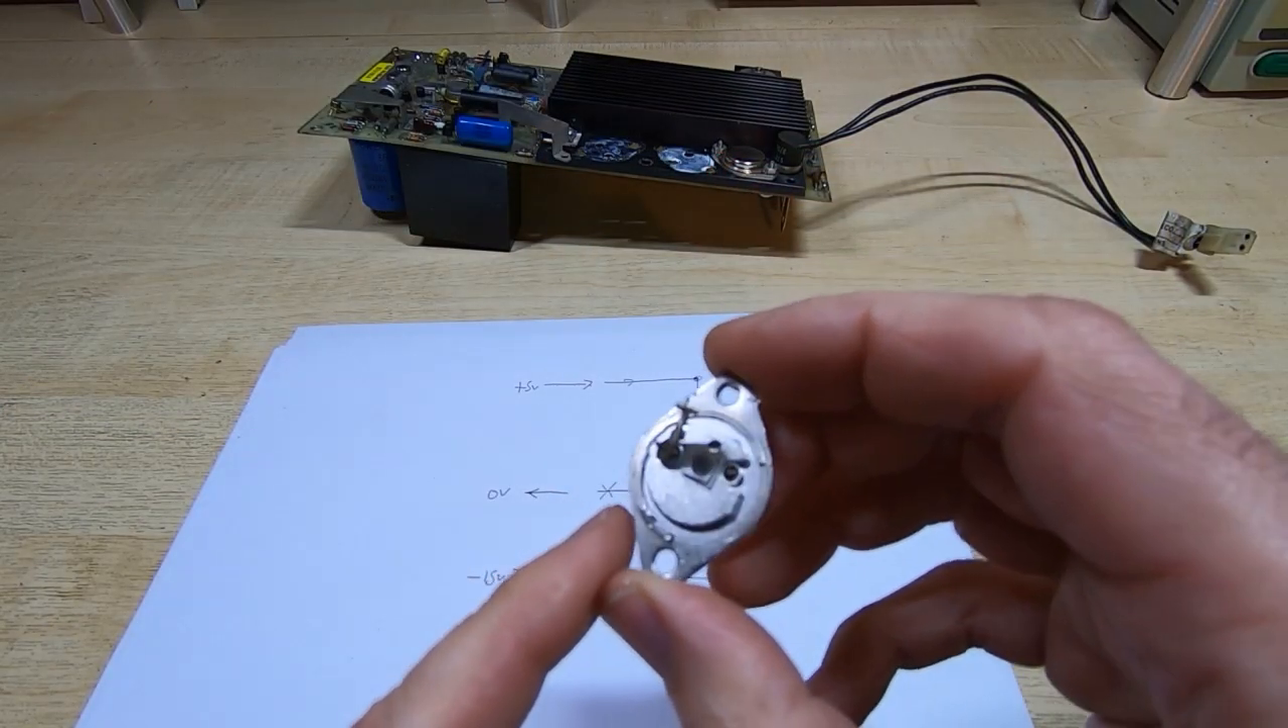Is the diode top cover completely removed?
Yes.